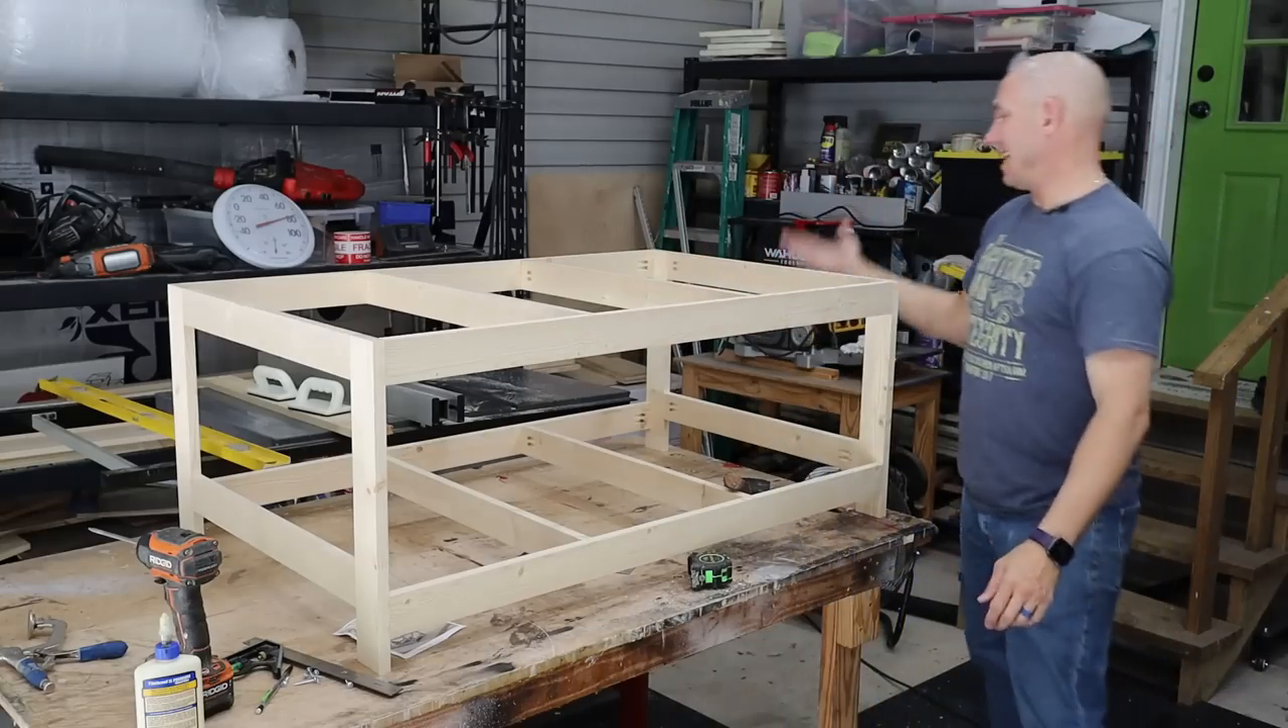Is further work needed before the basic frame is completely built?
No.